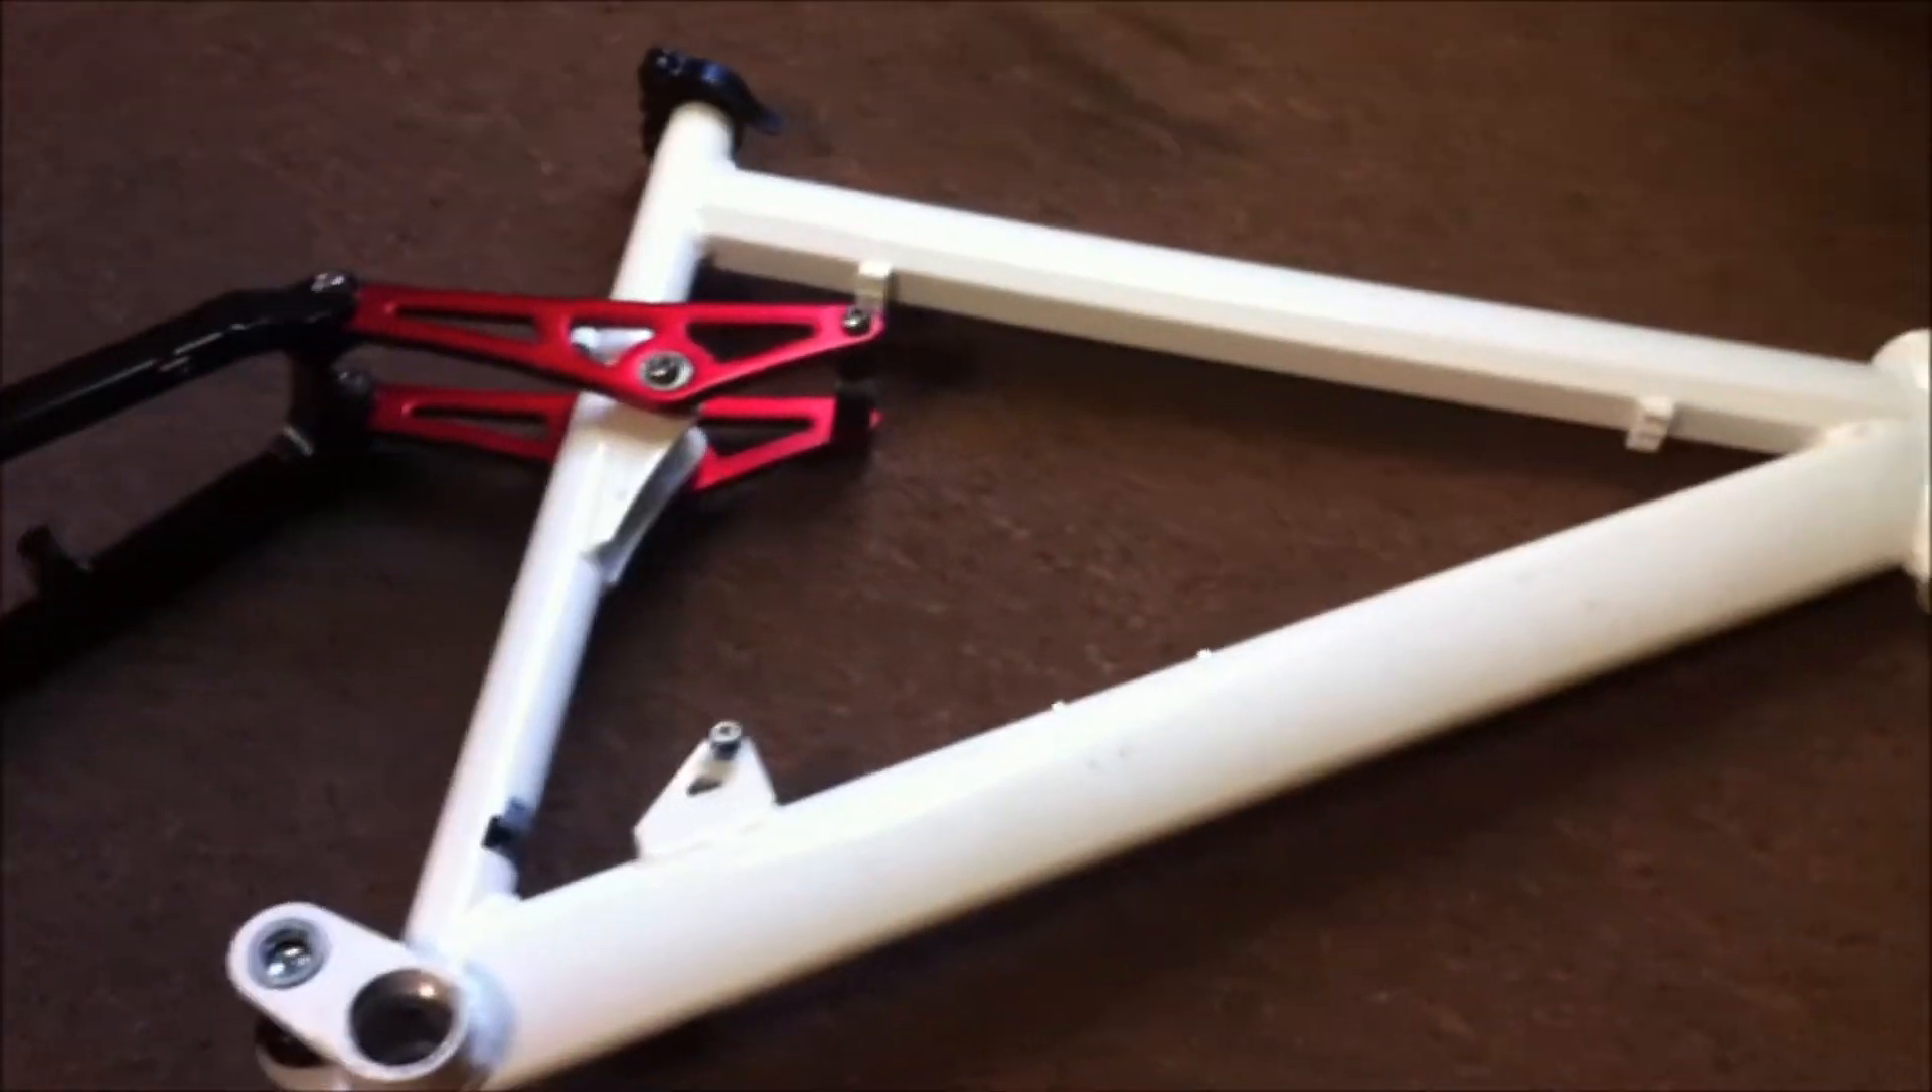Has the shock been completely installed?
No.